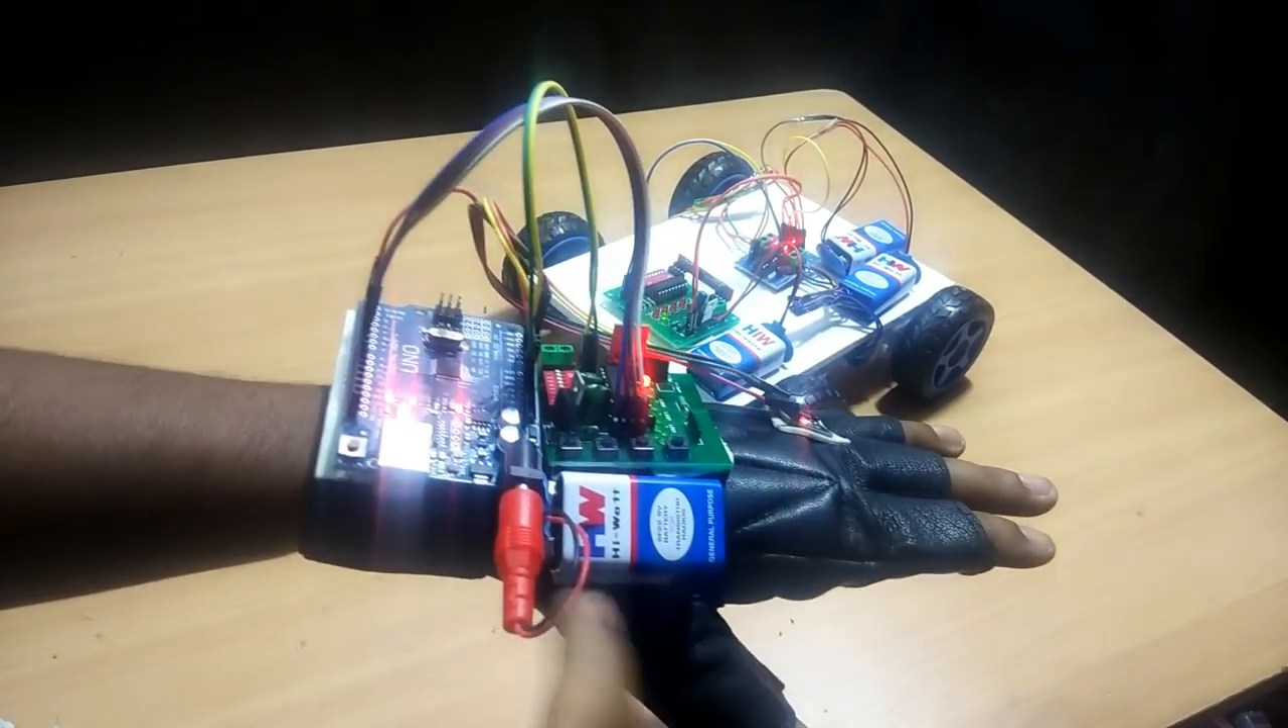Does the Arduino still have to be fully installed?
No.